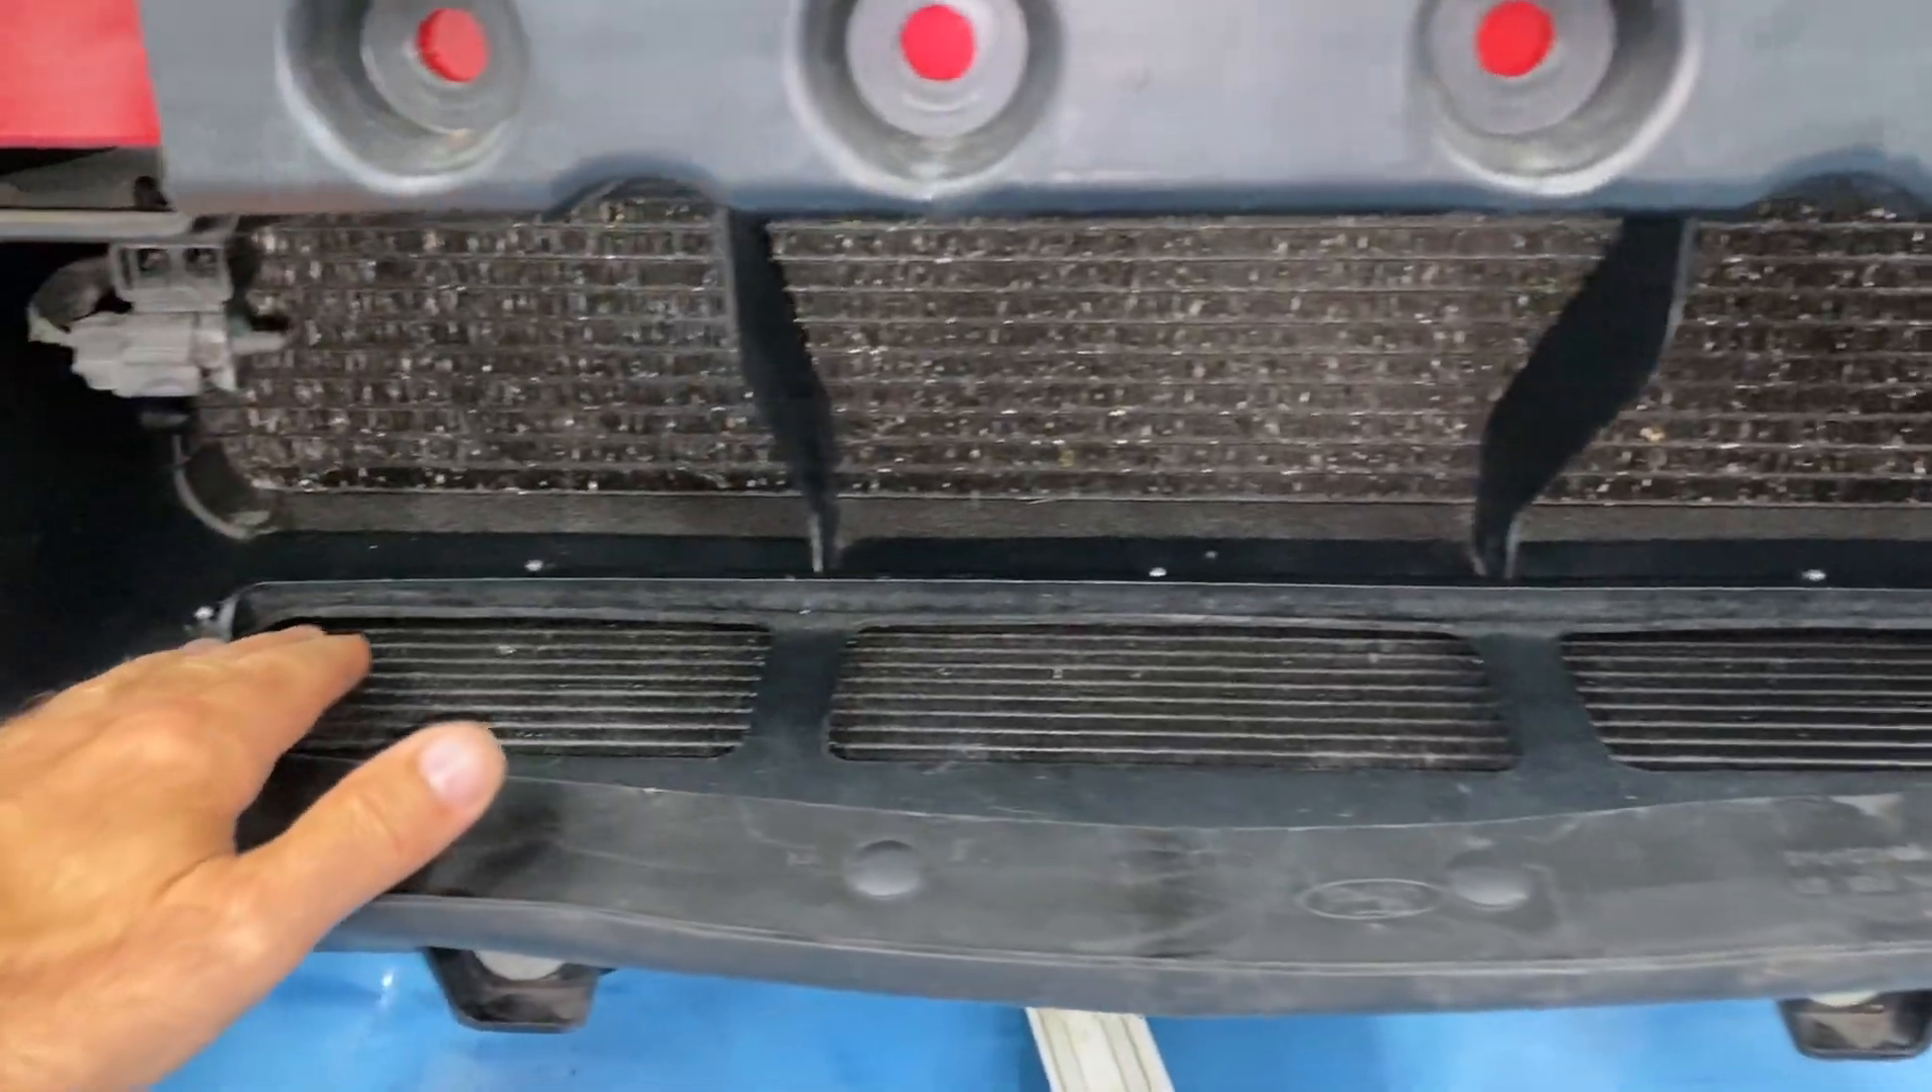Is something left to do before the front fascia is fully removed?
No.